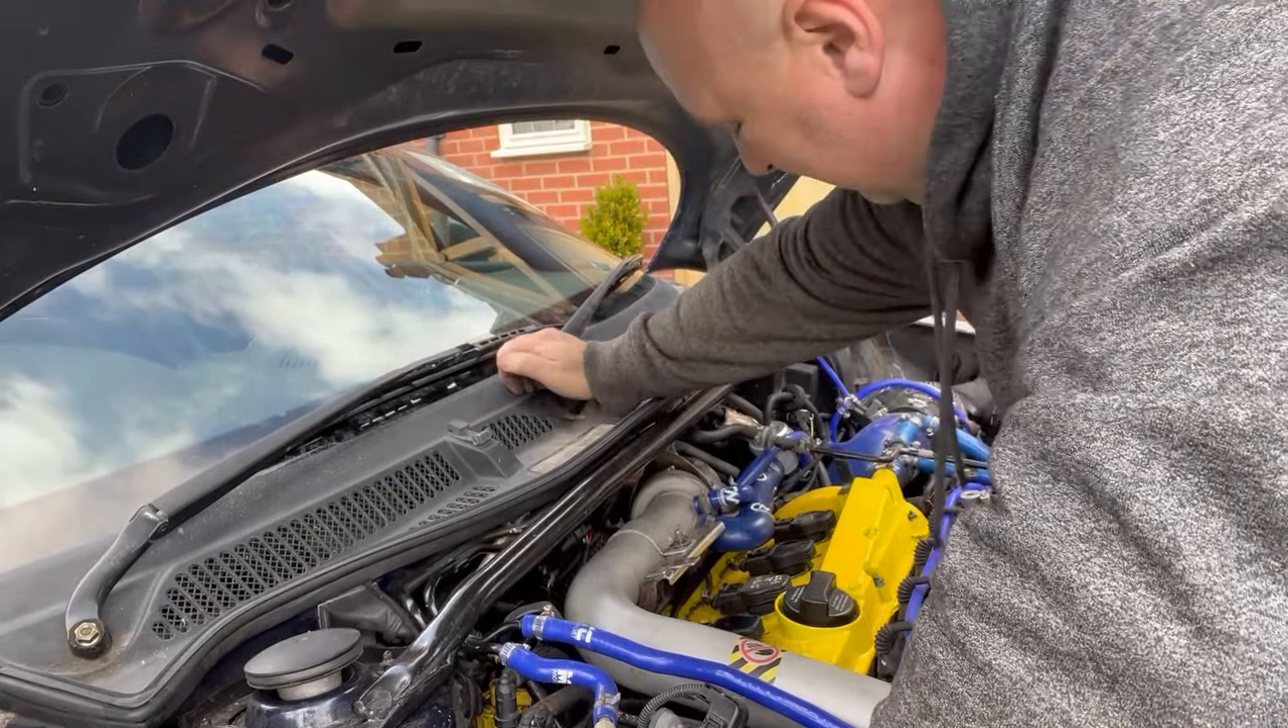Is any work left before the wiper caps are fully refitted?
Yes.